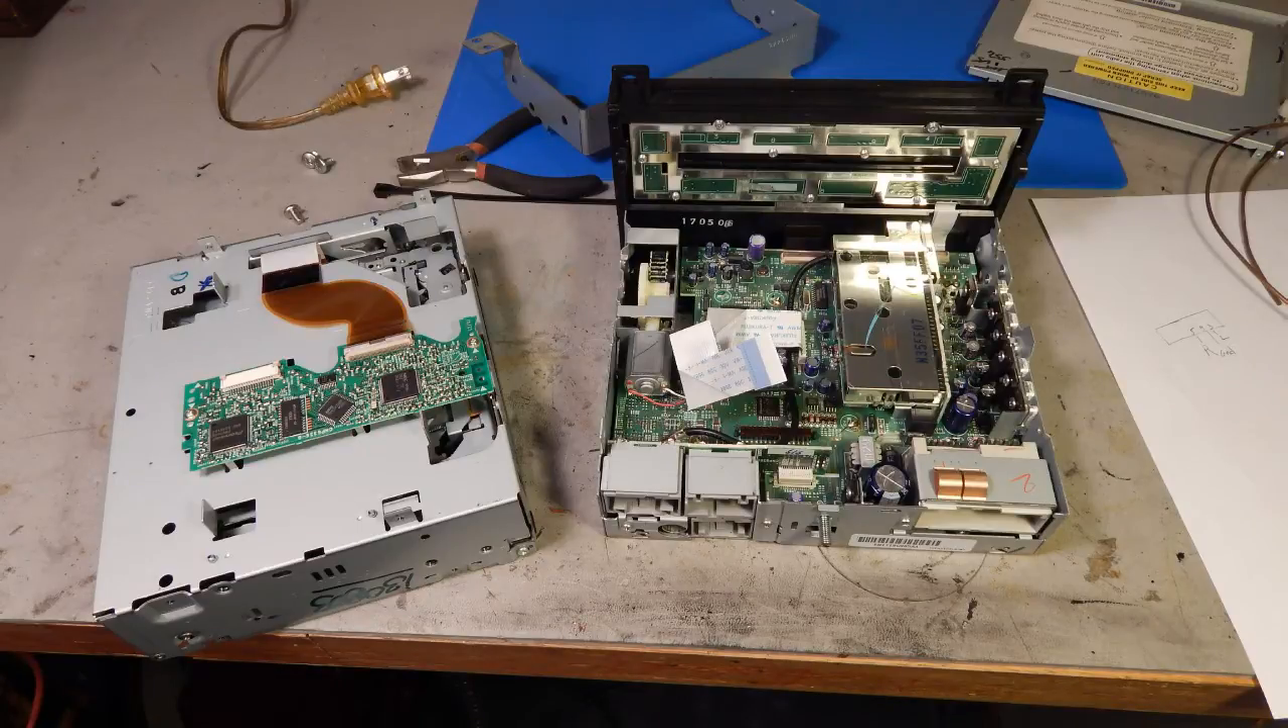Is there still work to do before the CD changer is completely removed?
No.